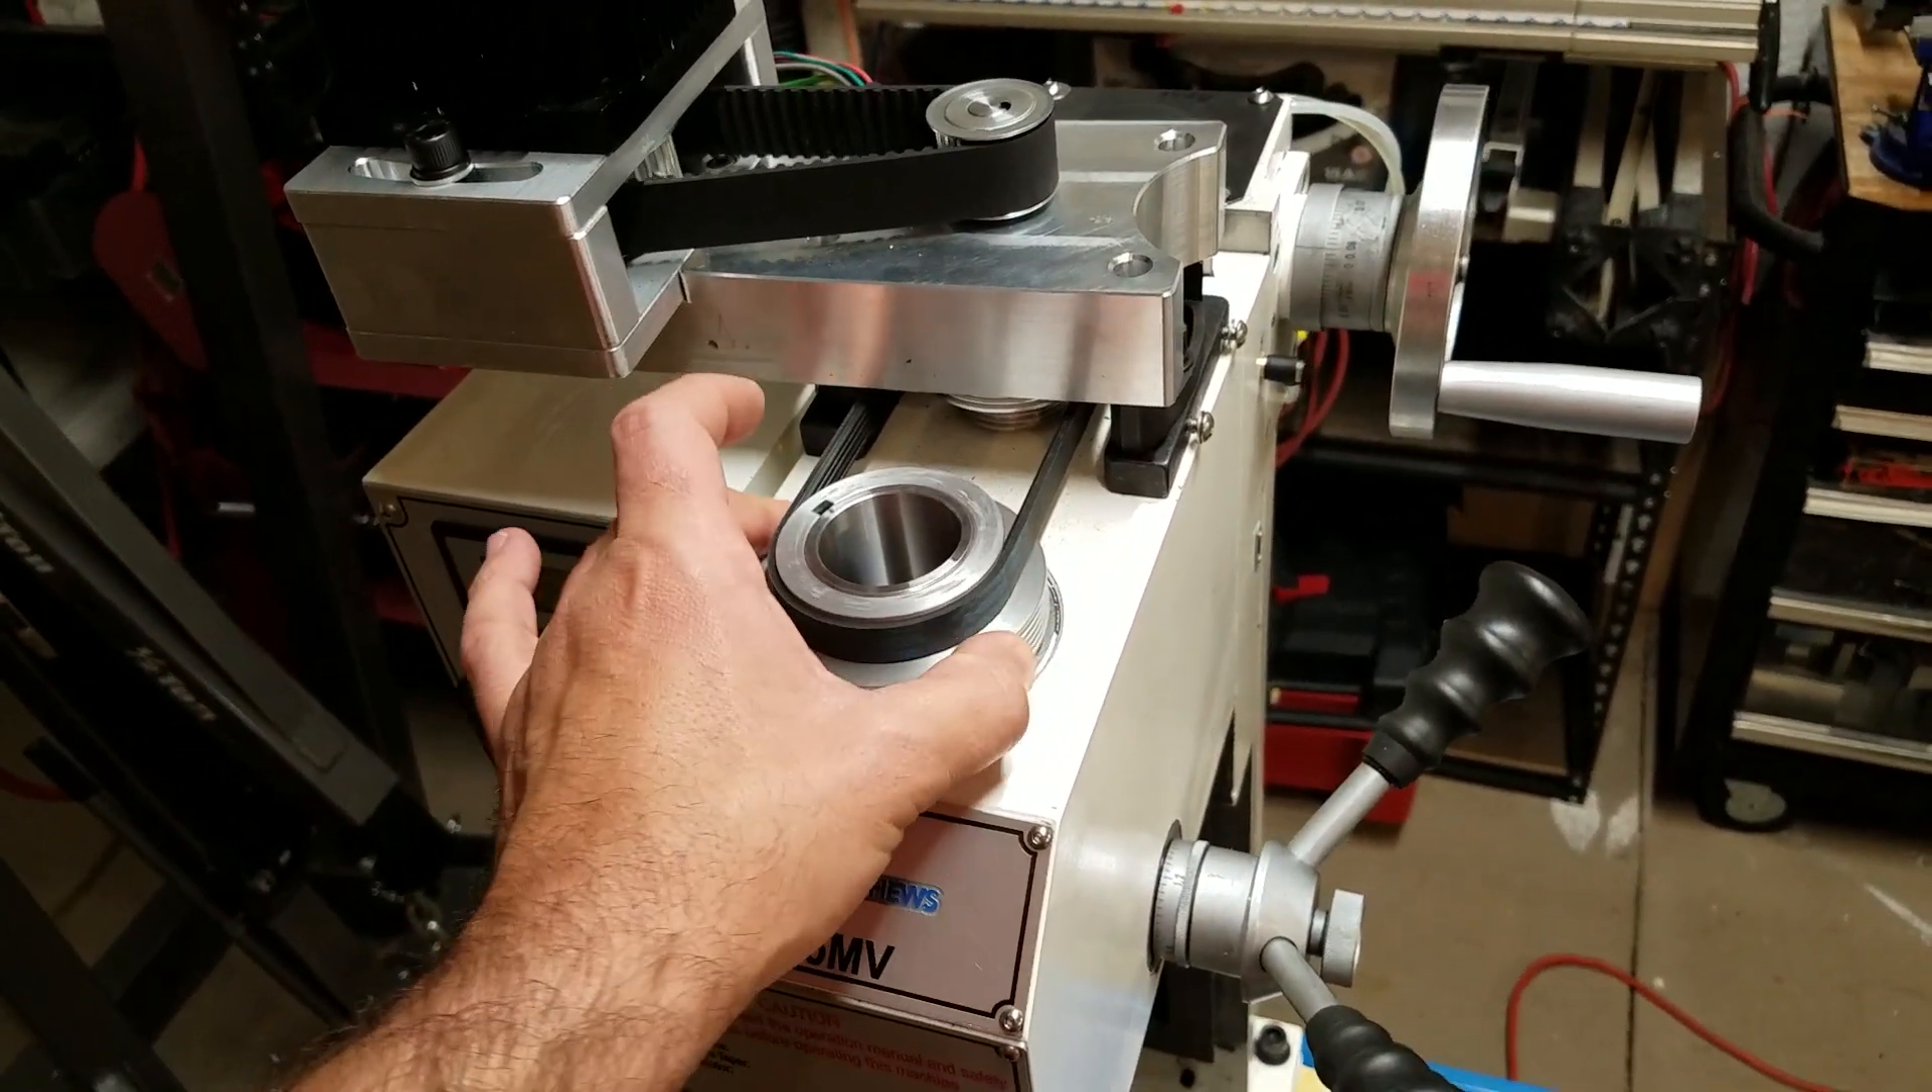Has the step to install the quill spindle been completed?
No.